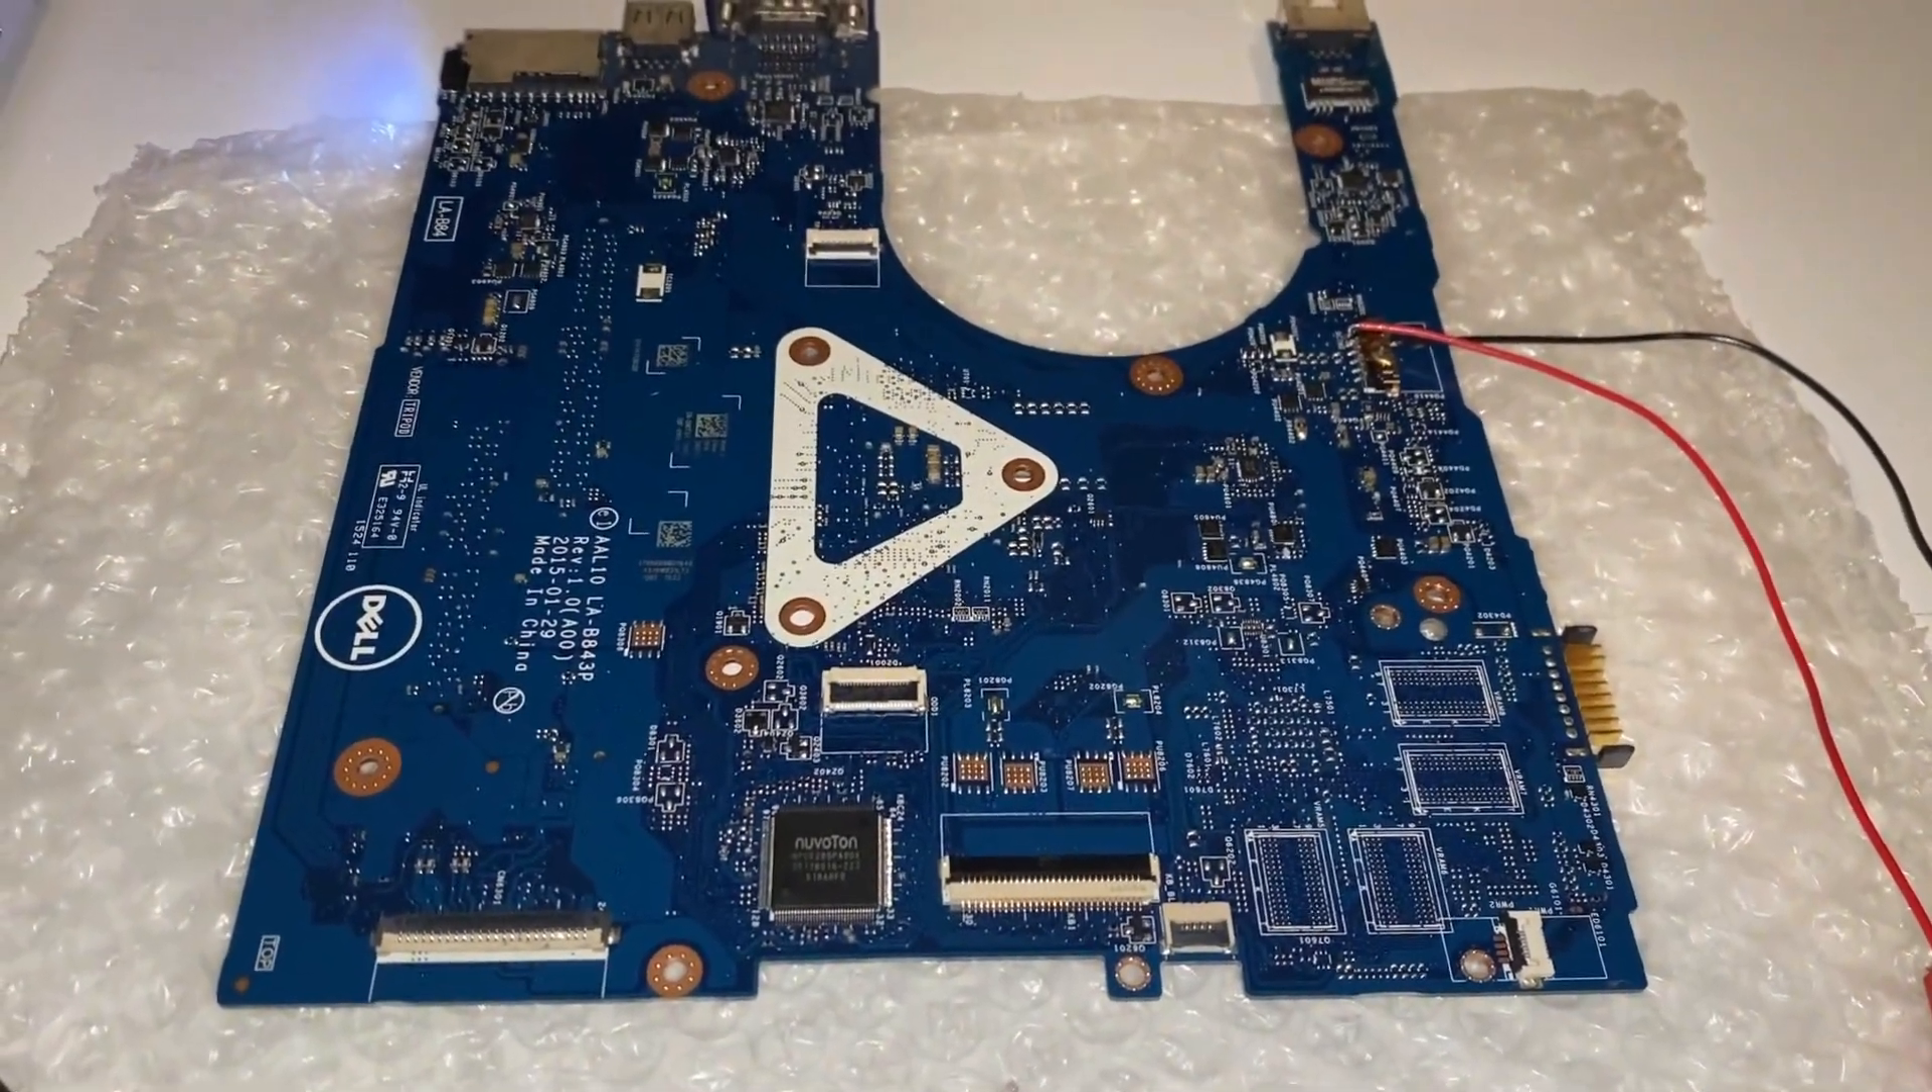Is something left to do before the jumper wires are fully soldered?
No.